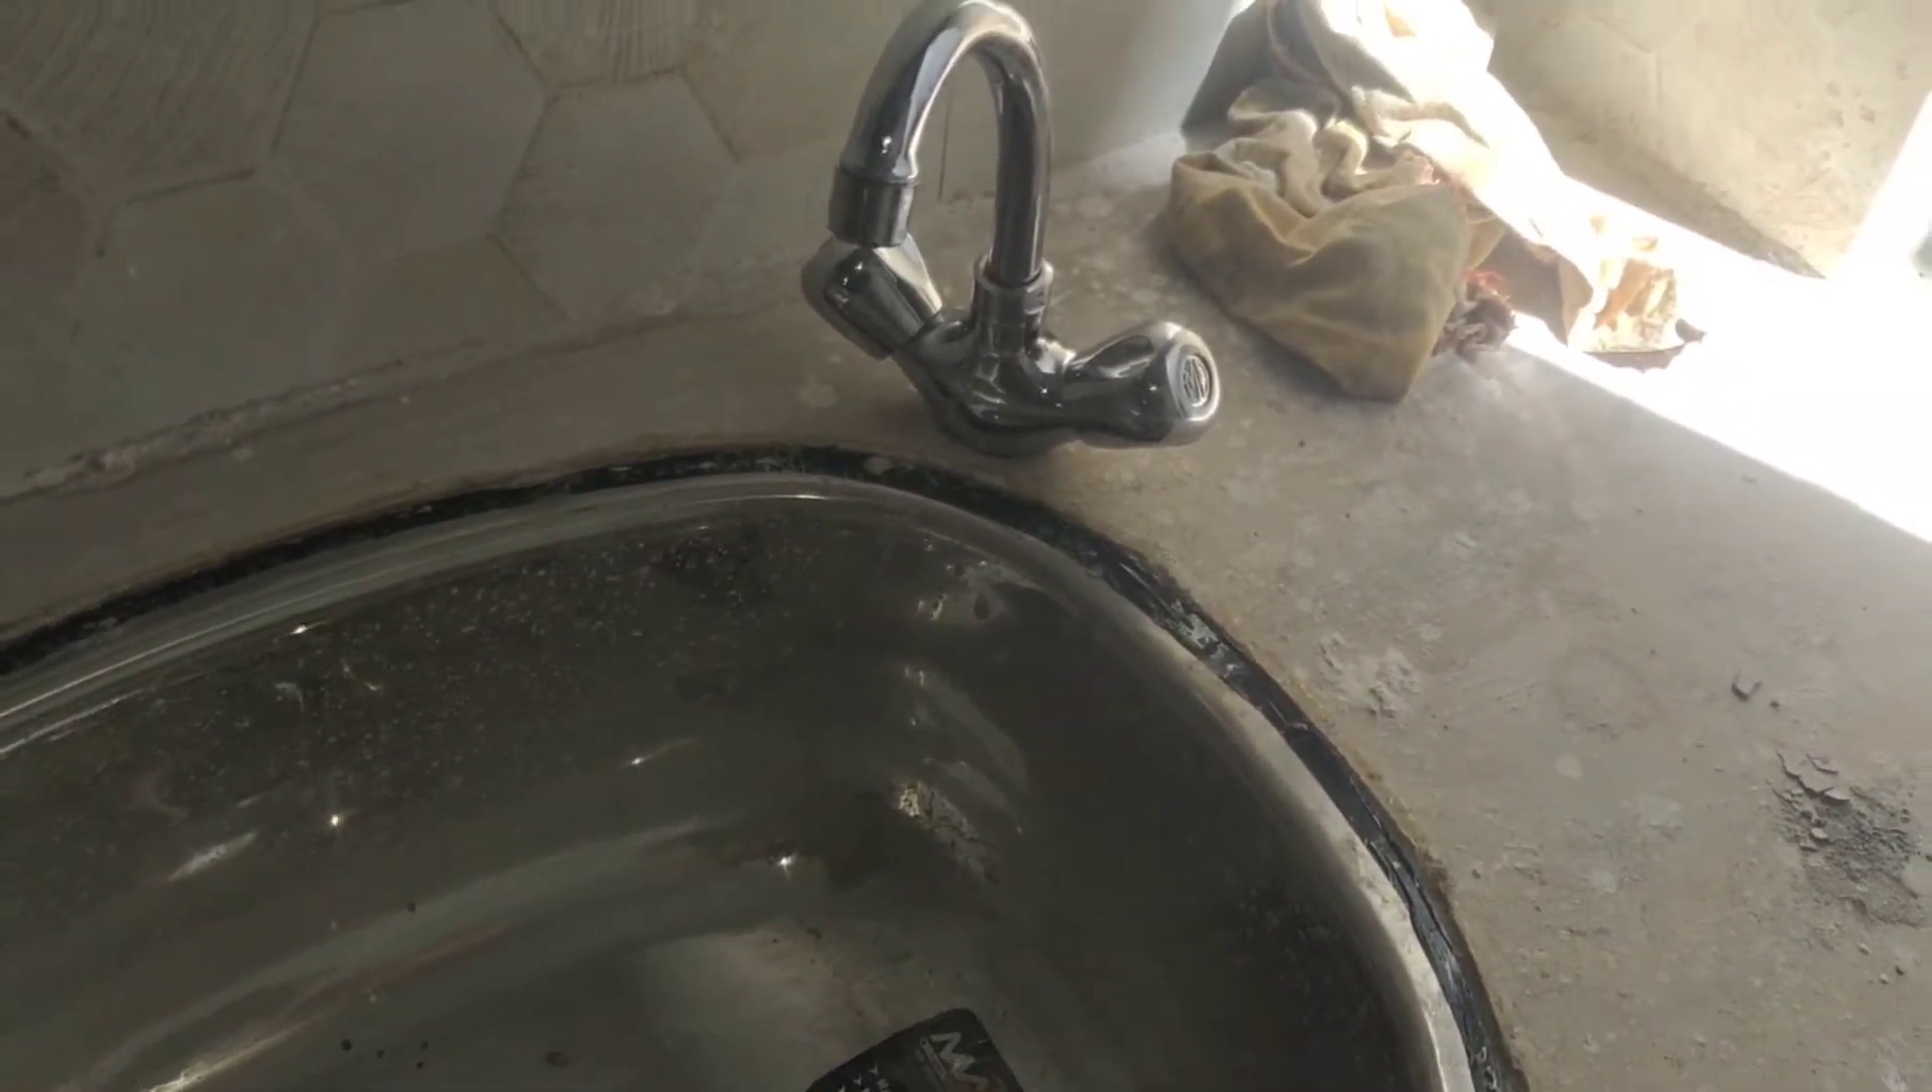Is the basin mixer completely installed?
Yes.